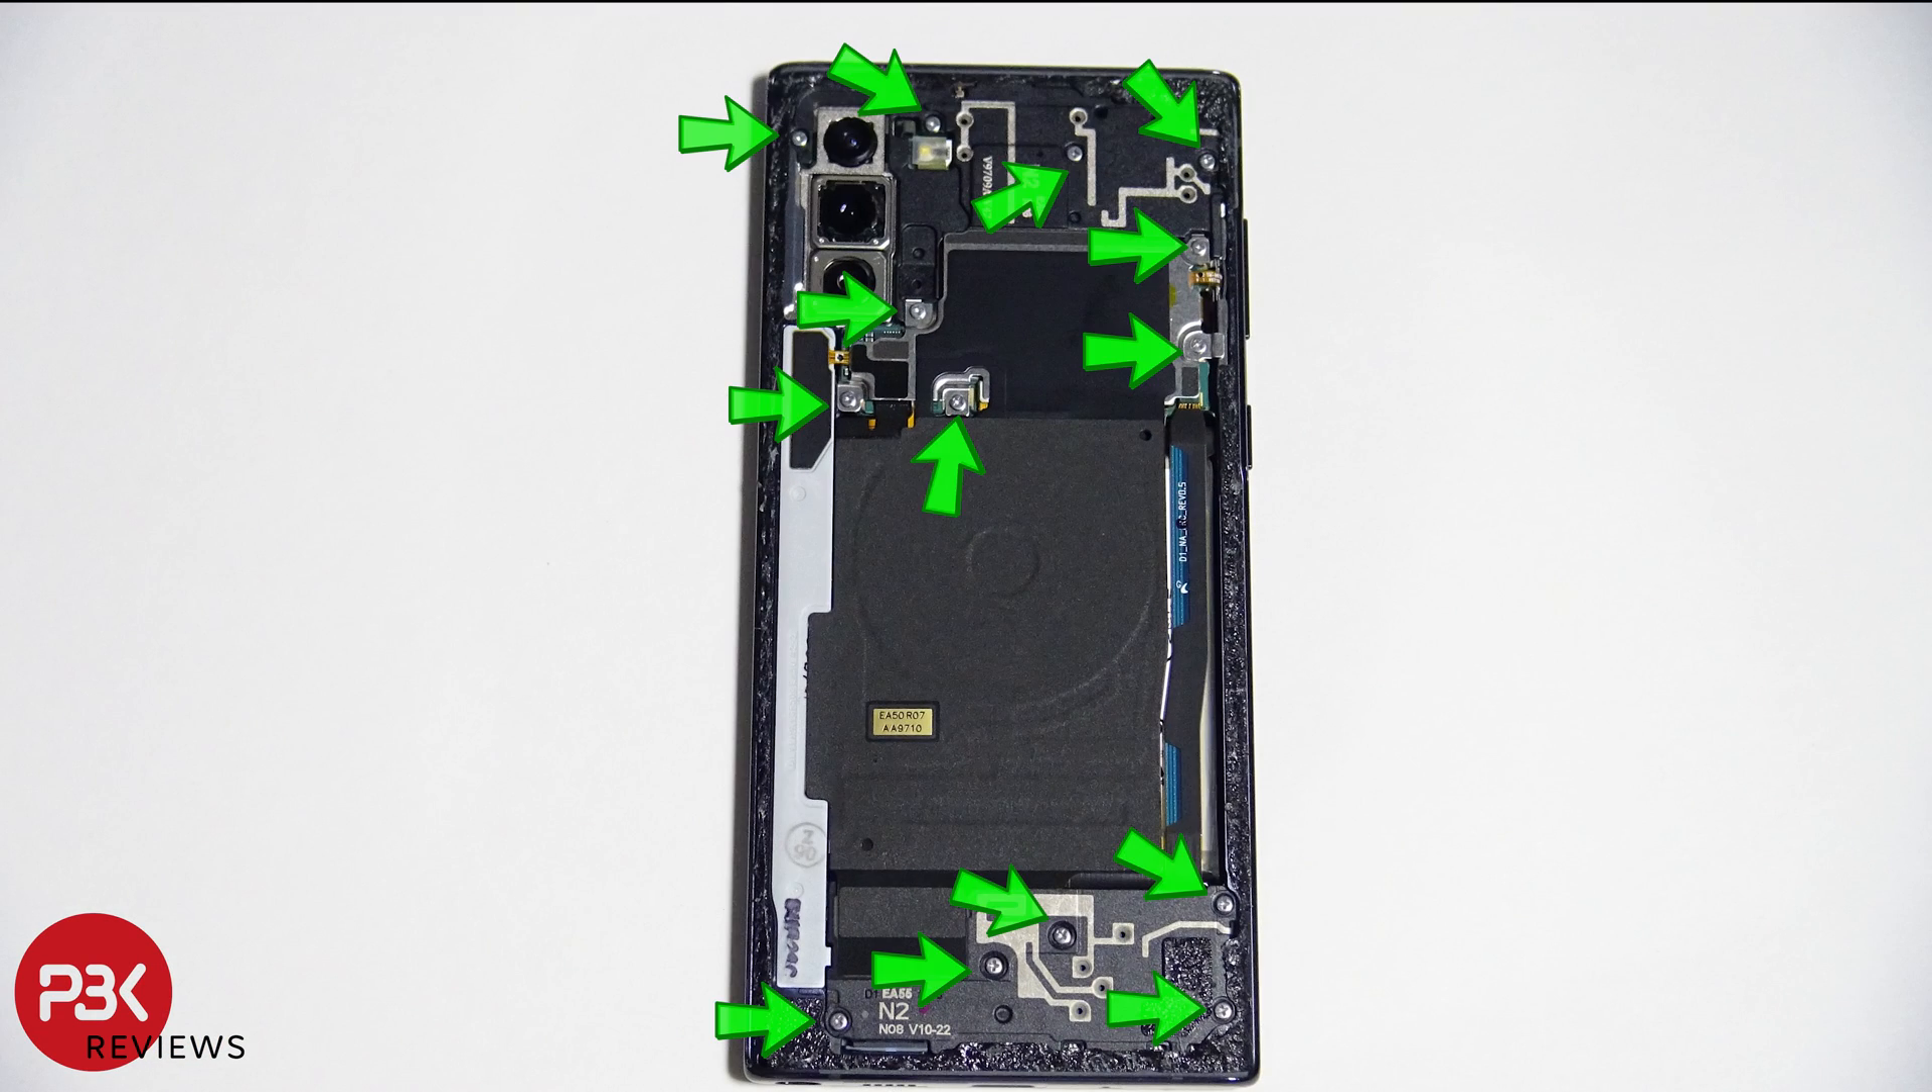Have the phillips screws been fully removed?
No.